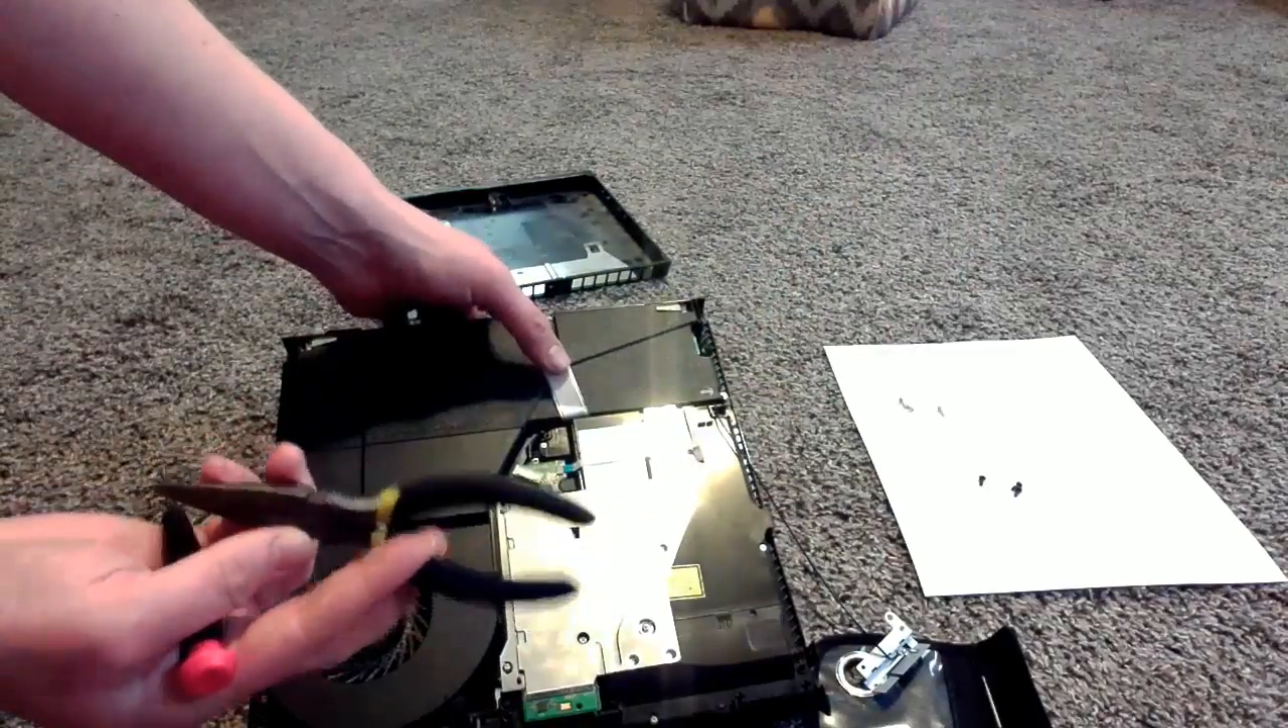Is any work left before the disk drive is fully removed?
Yes.